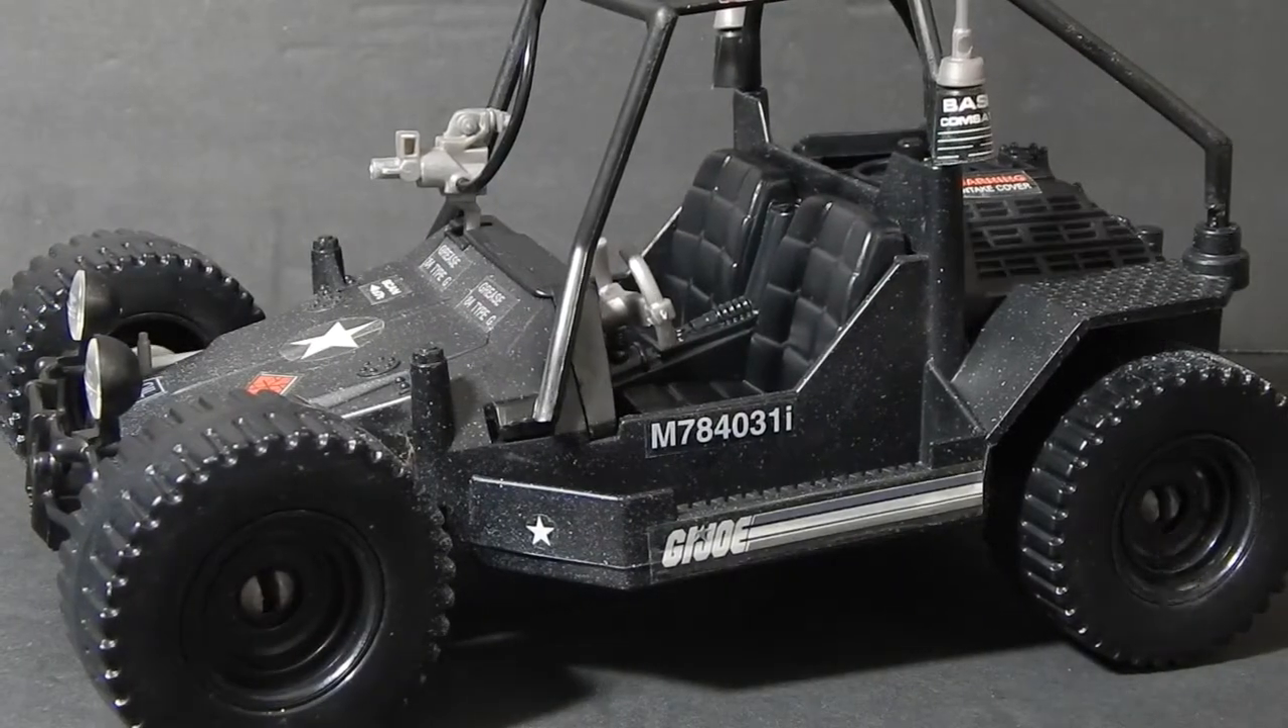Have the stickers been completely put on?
Yes.